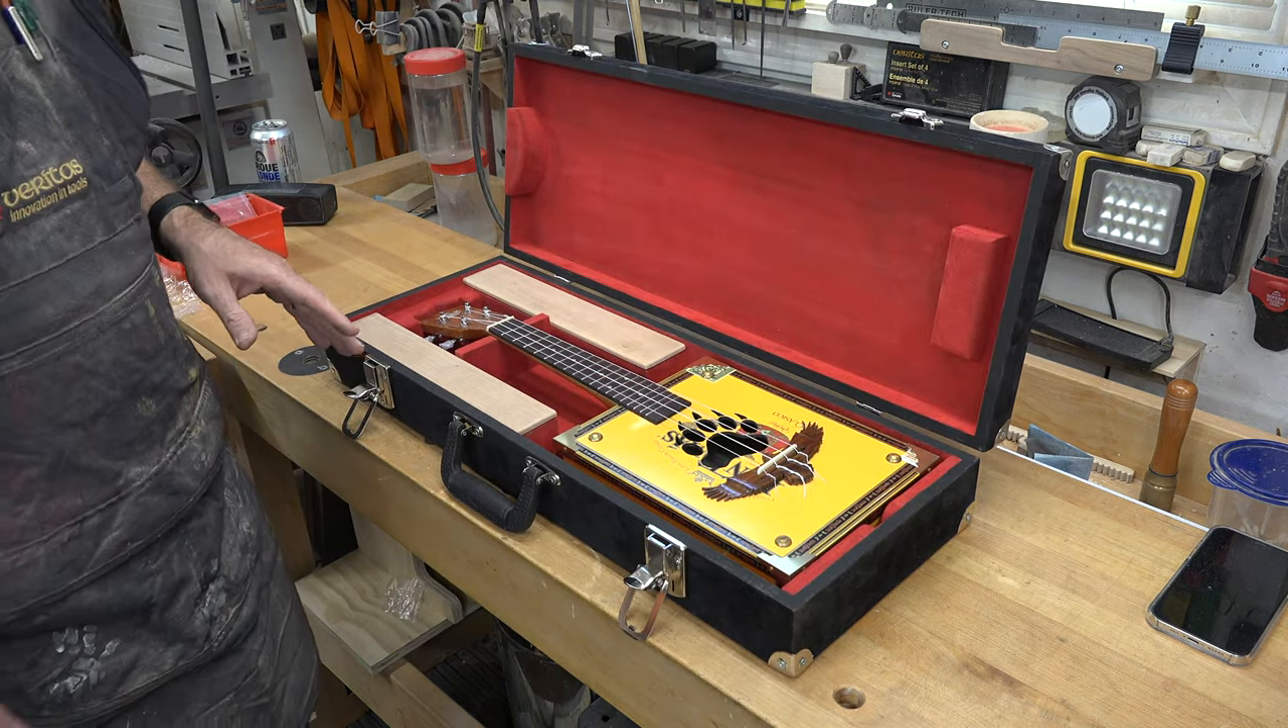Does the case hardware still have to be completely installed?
No.